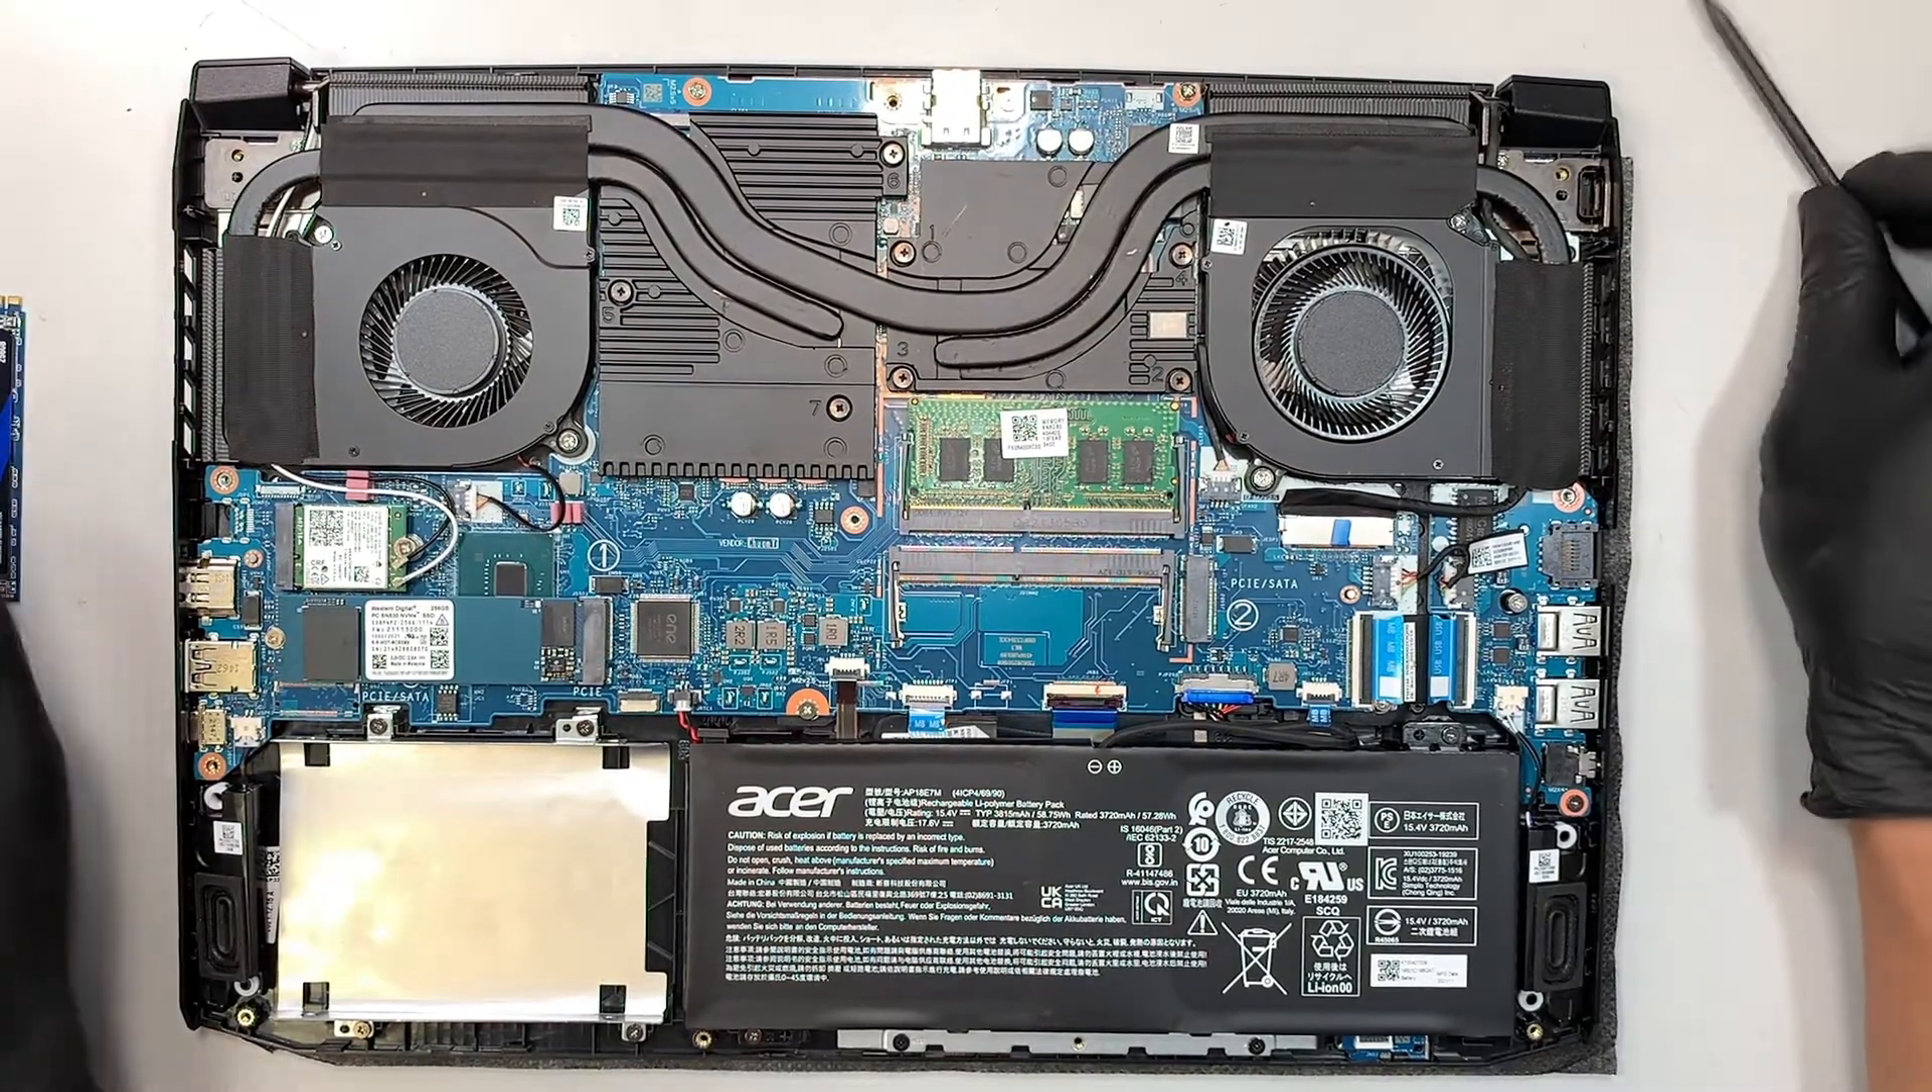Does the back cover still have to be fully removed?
No.